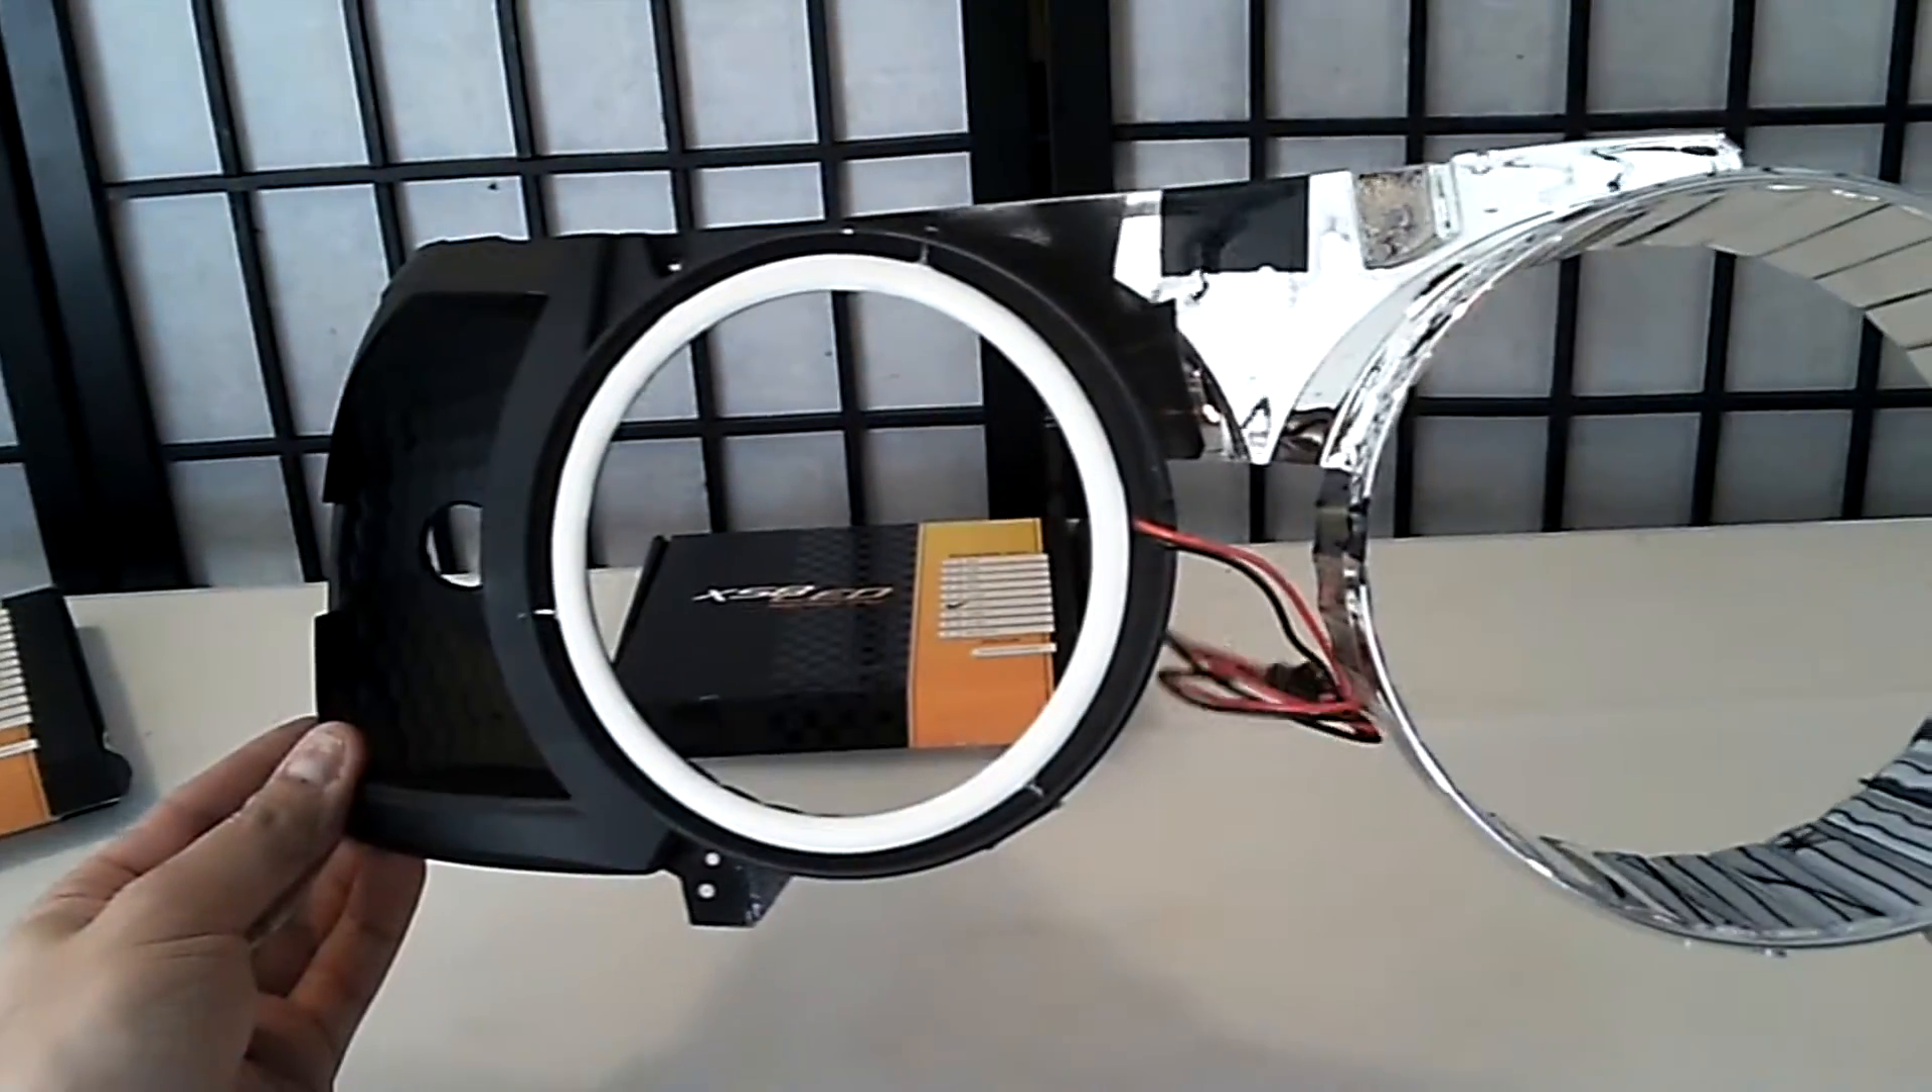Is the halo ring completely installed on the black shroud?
Yes.